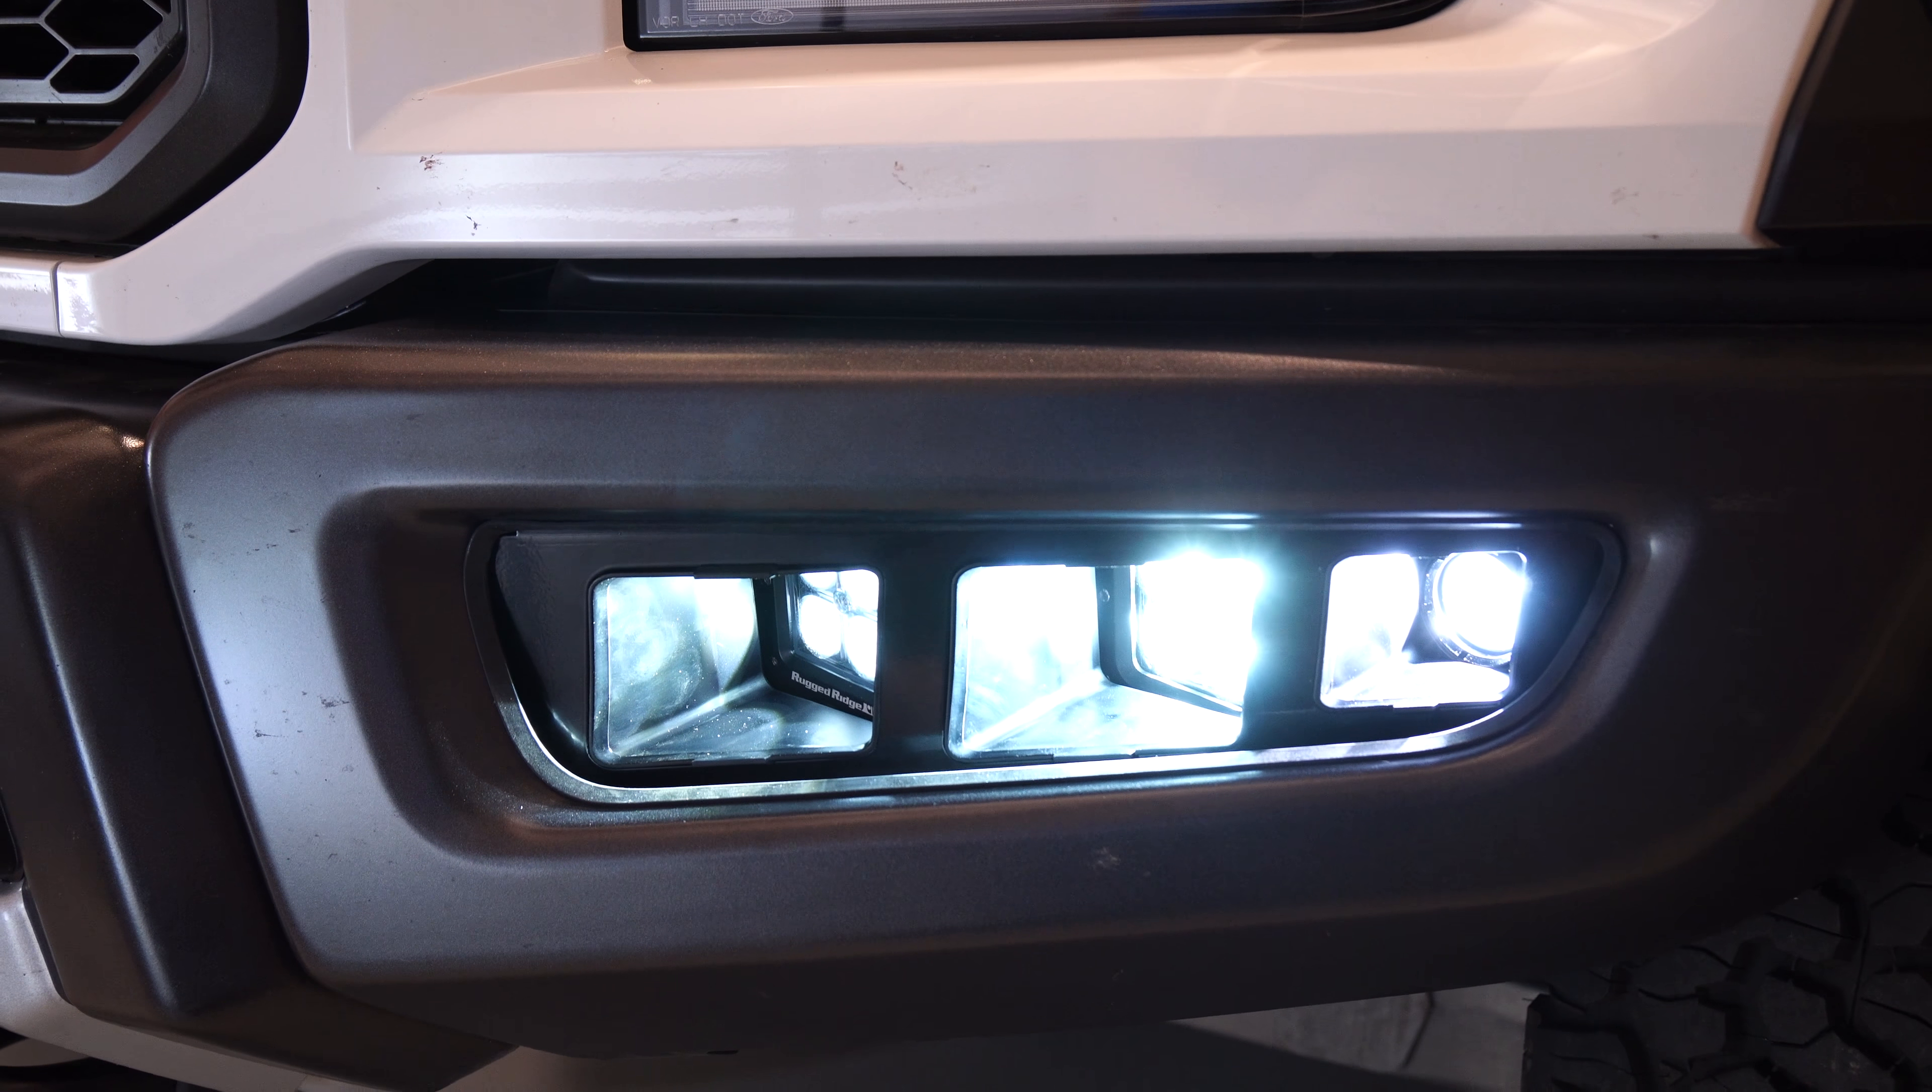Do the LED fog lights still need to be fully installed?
No.